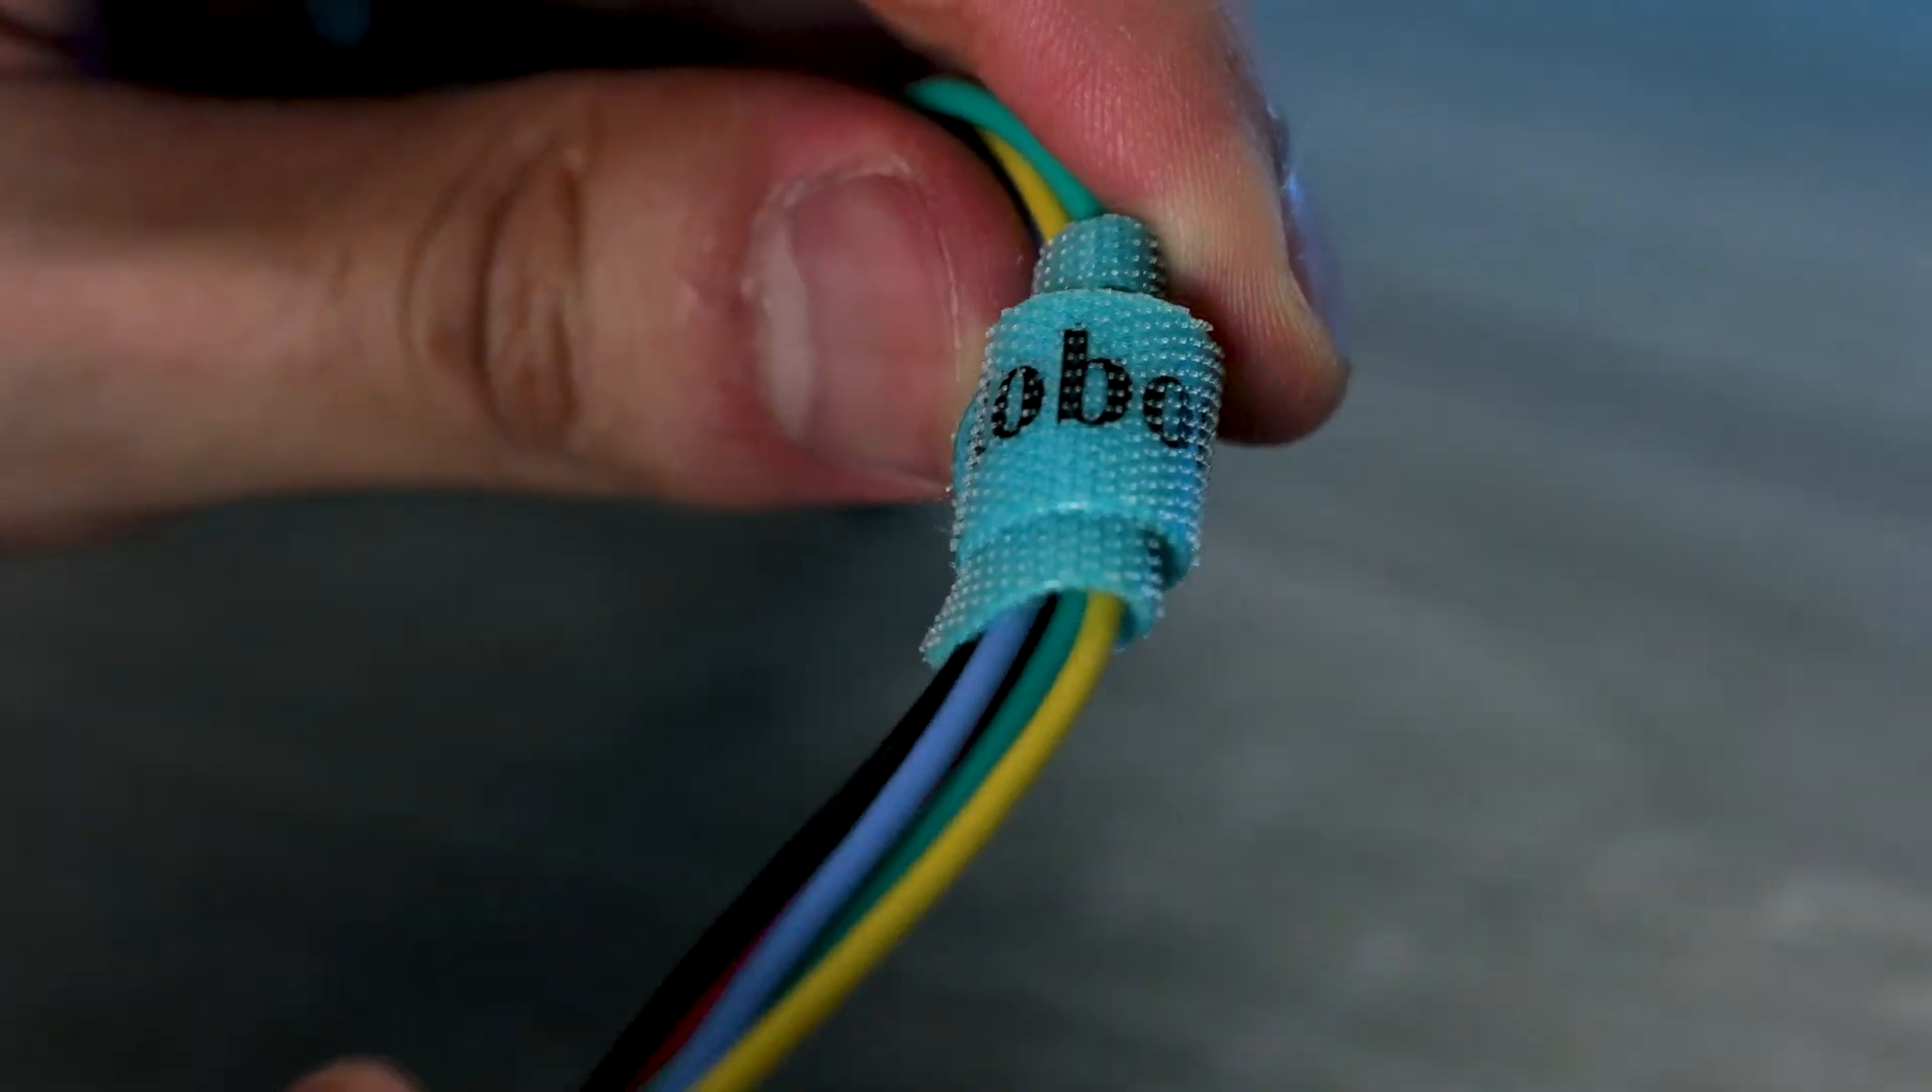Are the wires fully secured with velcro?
Yes.